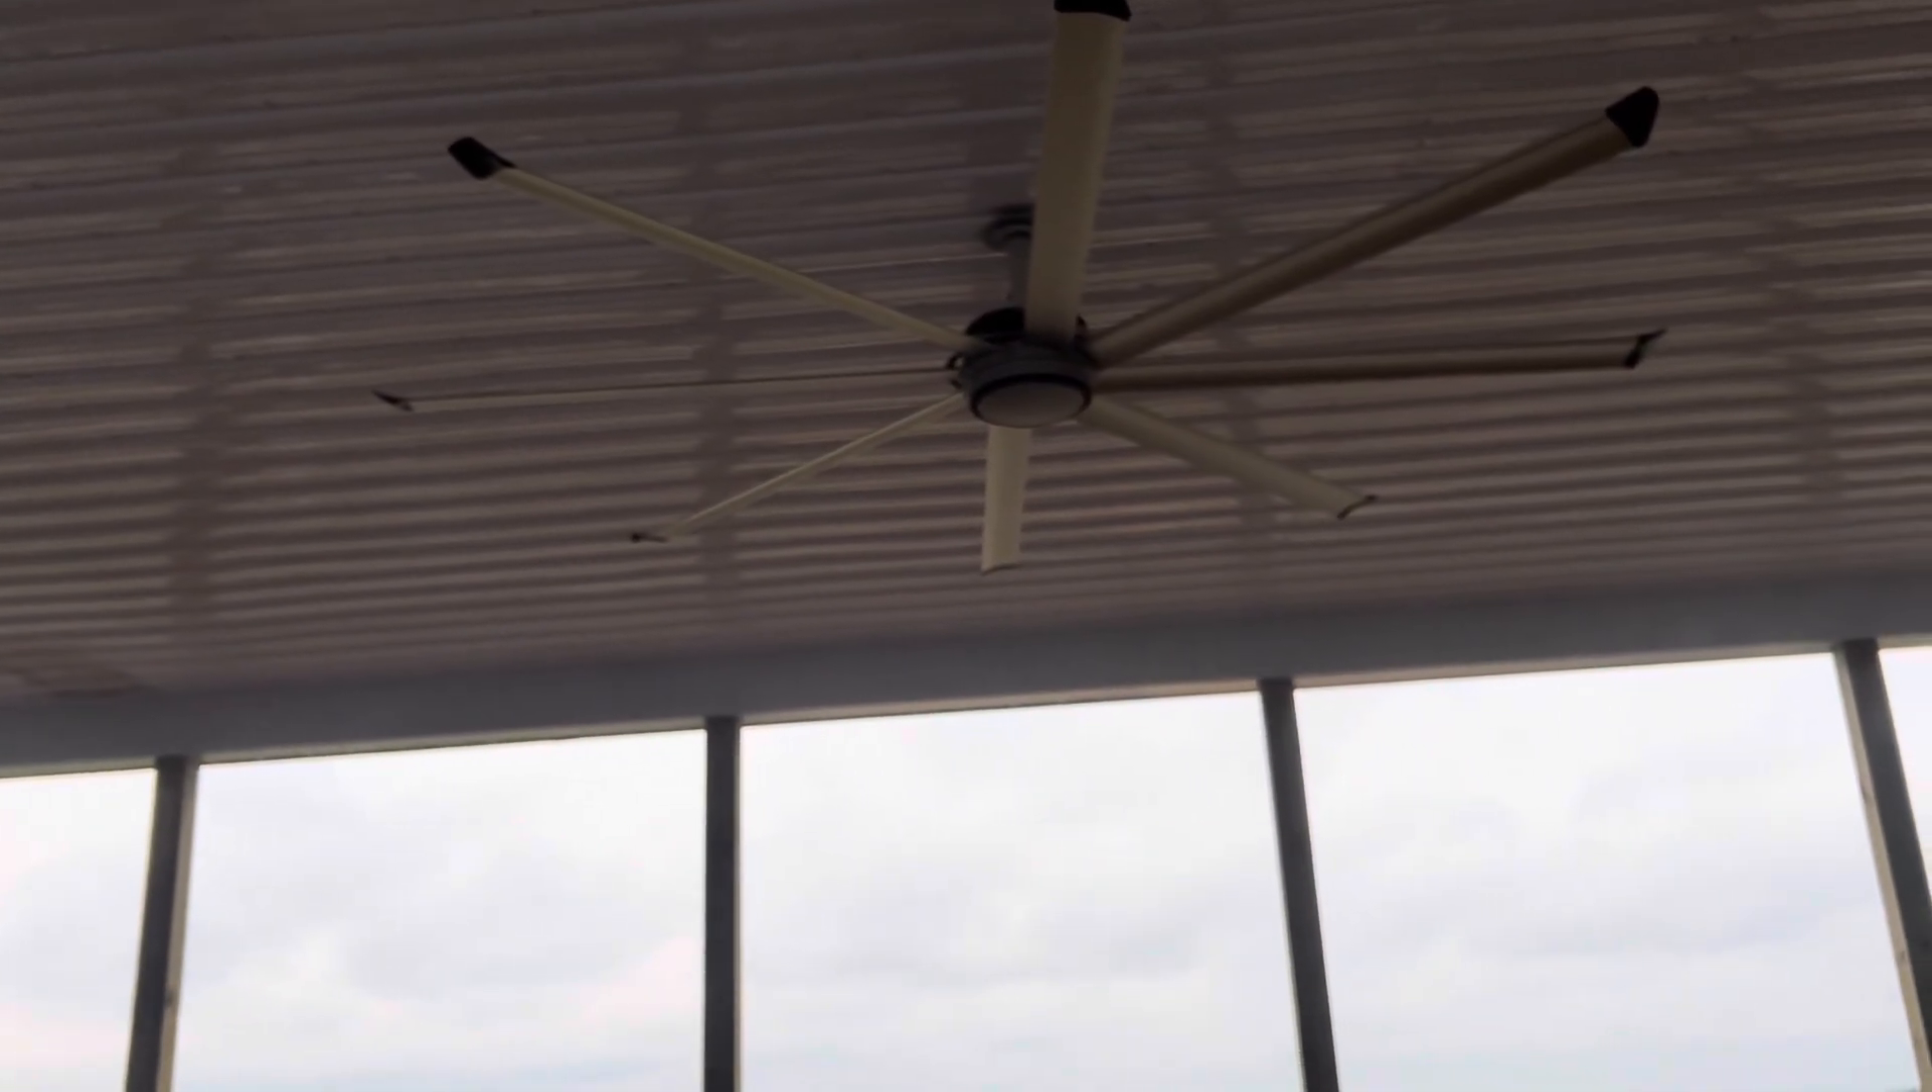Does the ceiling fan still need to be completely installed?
No.